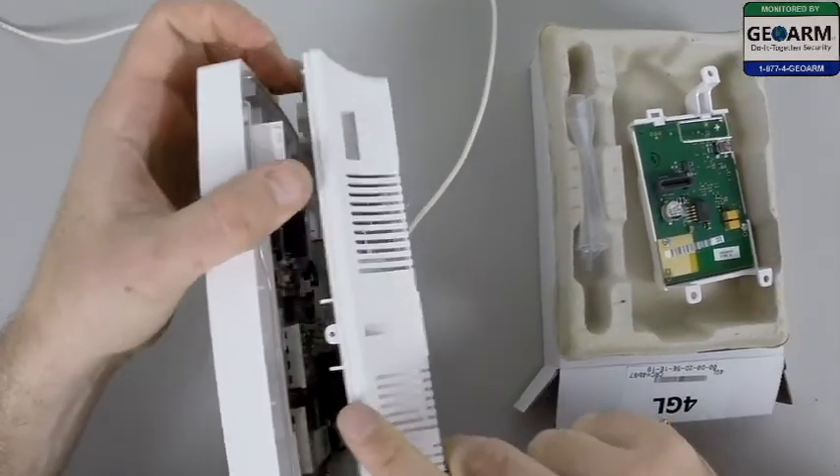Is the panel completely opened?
No.